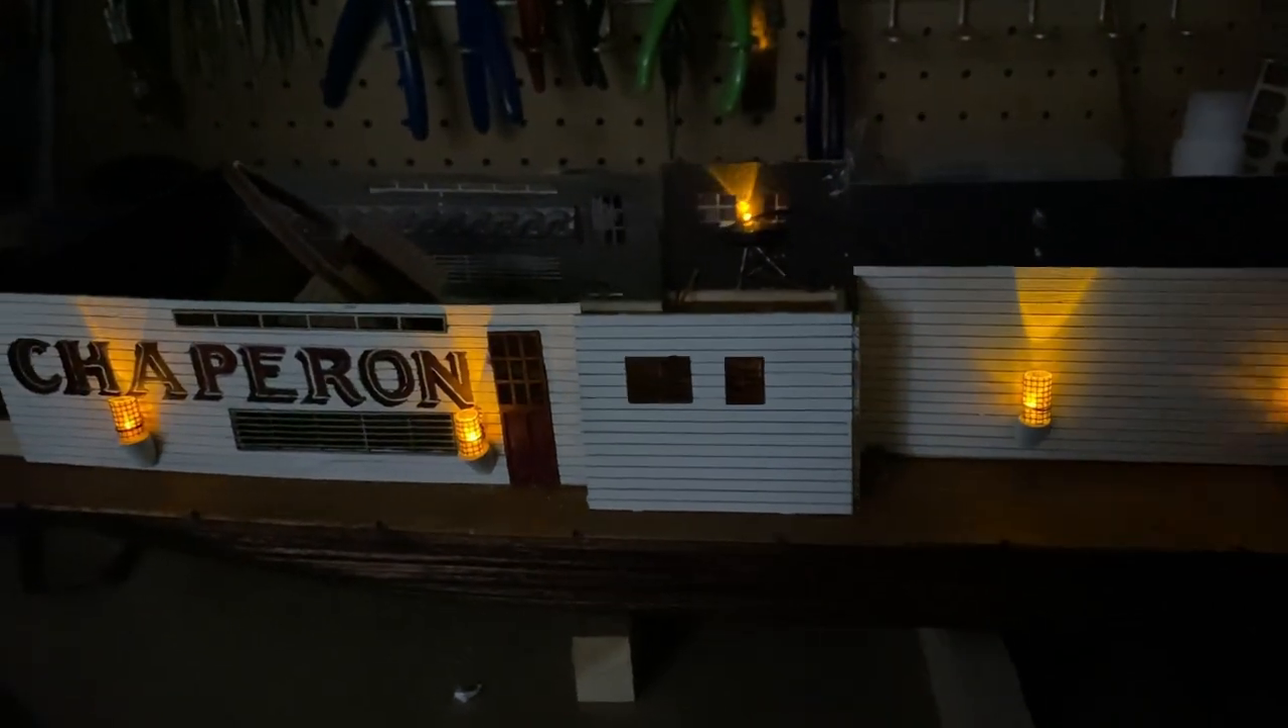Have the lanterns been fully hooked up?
Yes.